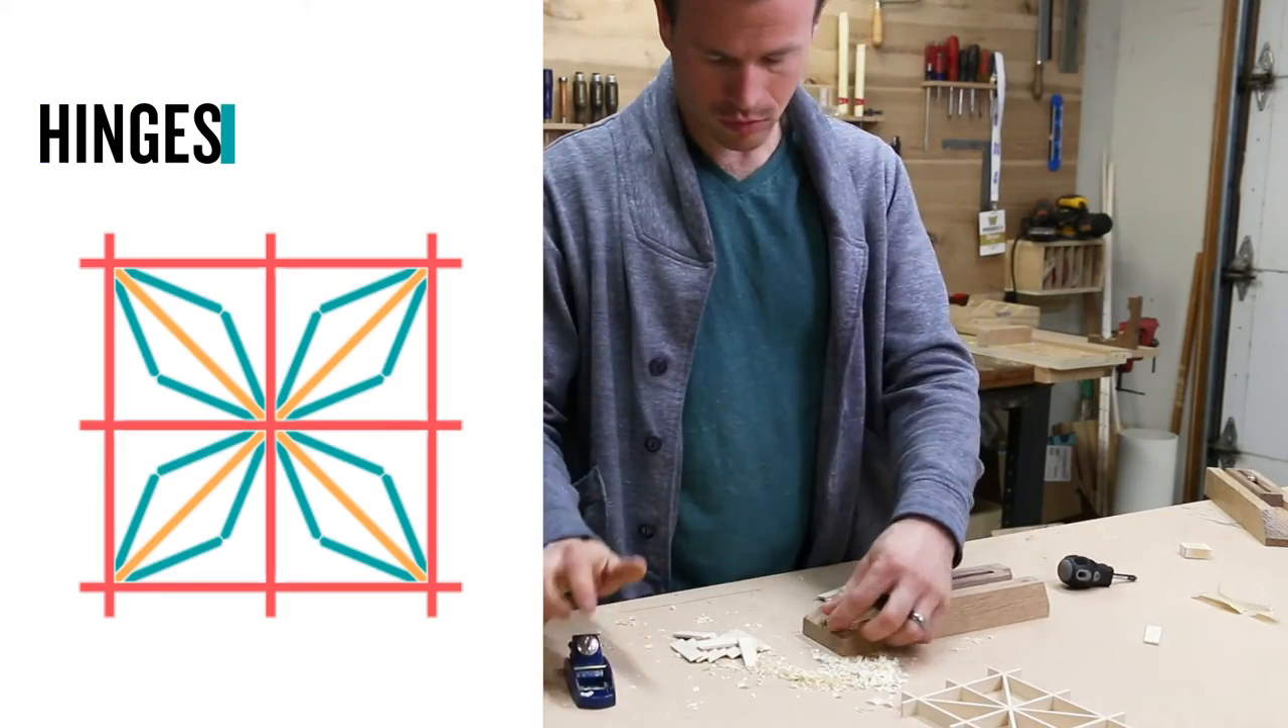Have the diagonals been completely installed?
Yes.